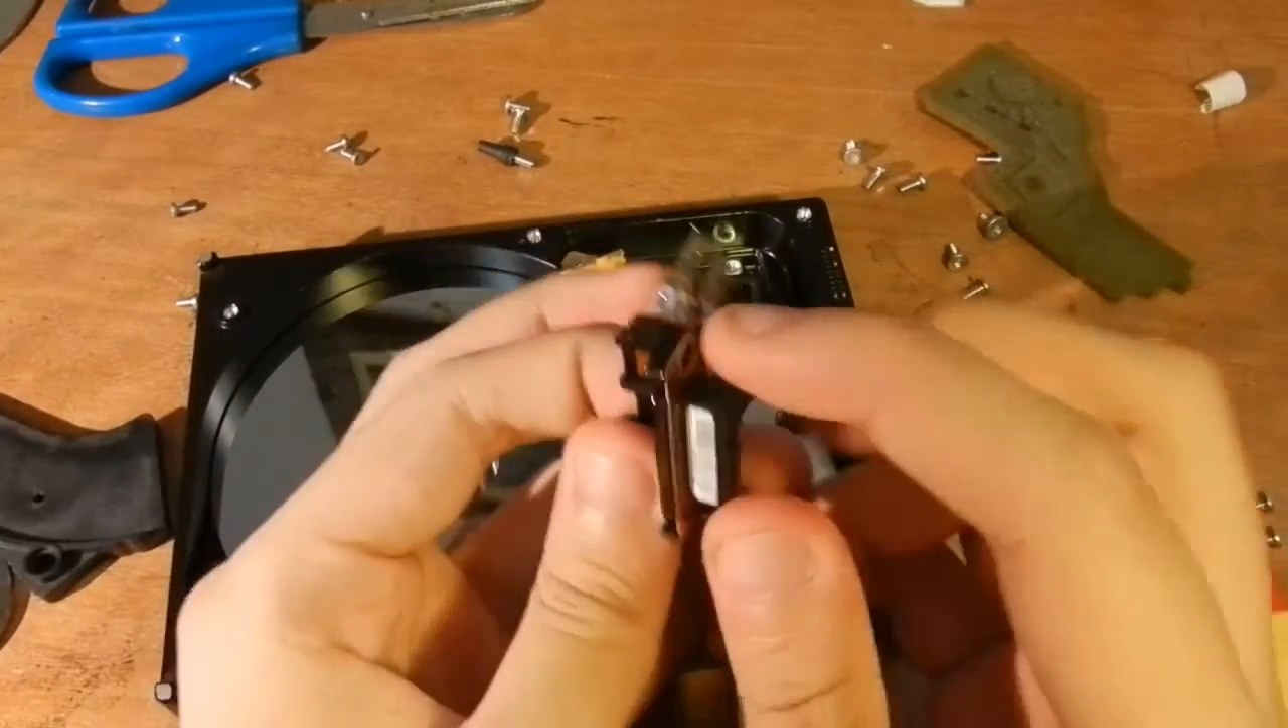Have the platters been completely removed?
No.